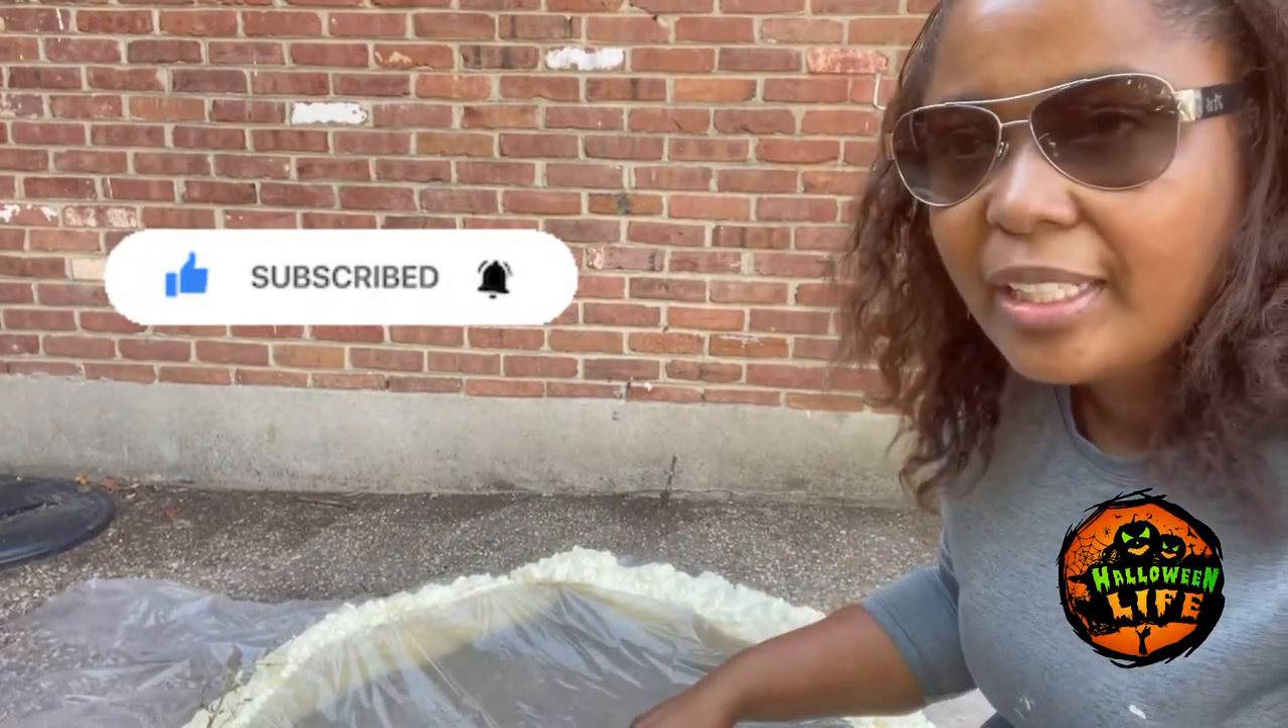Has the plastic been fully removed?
No.